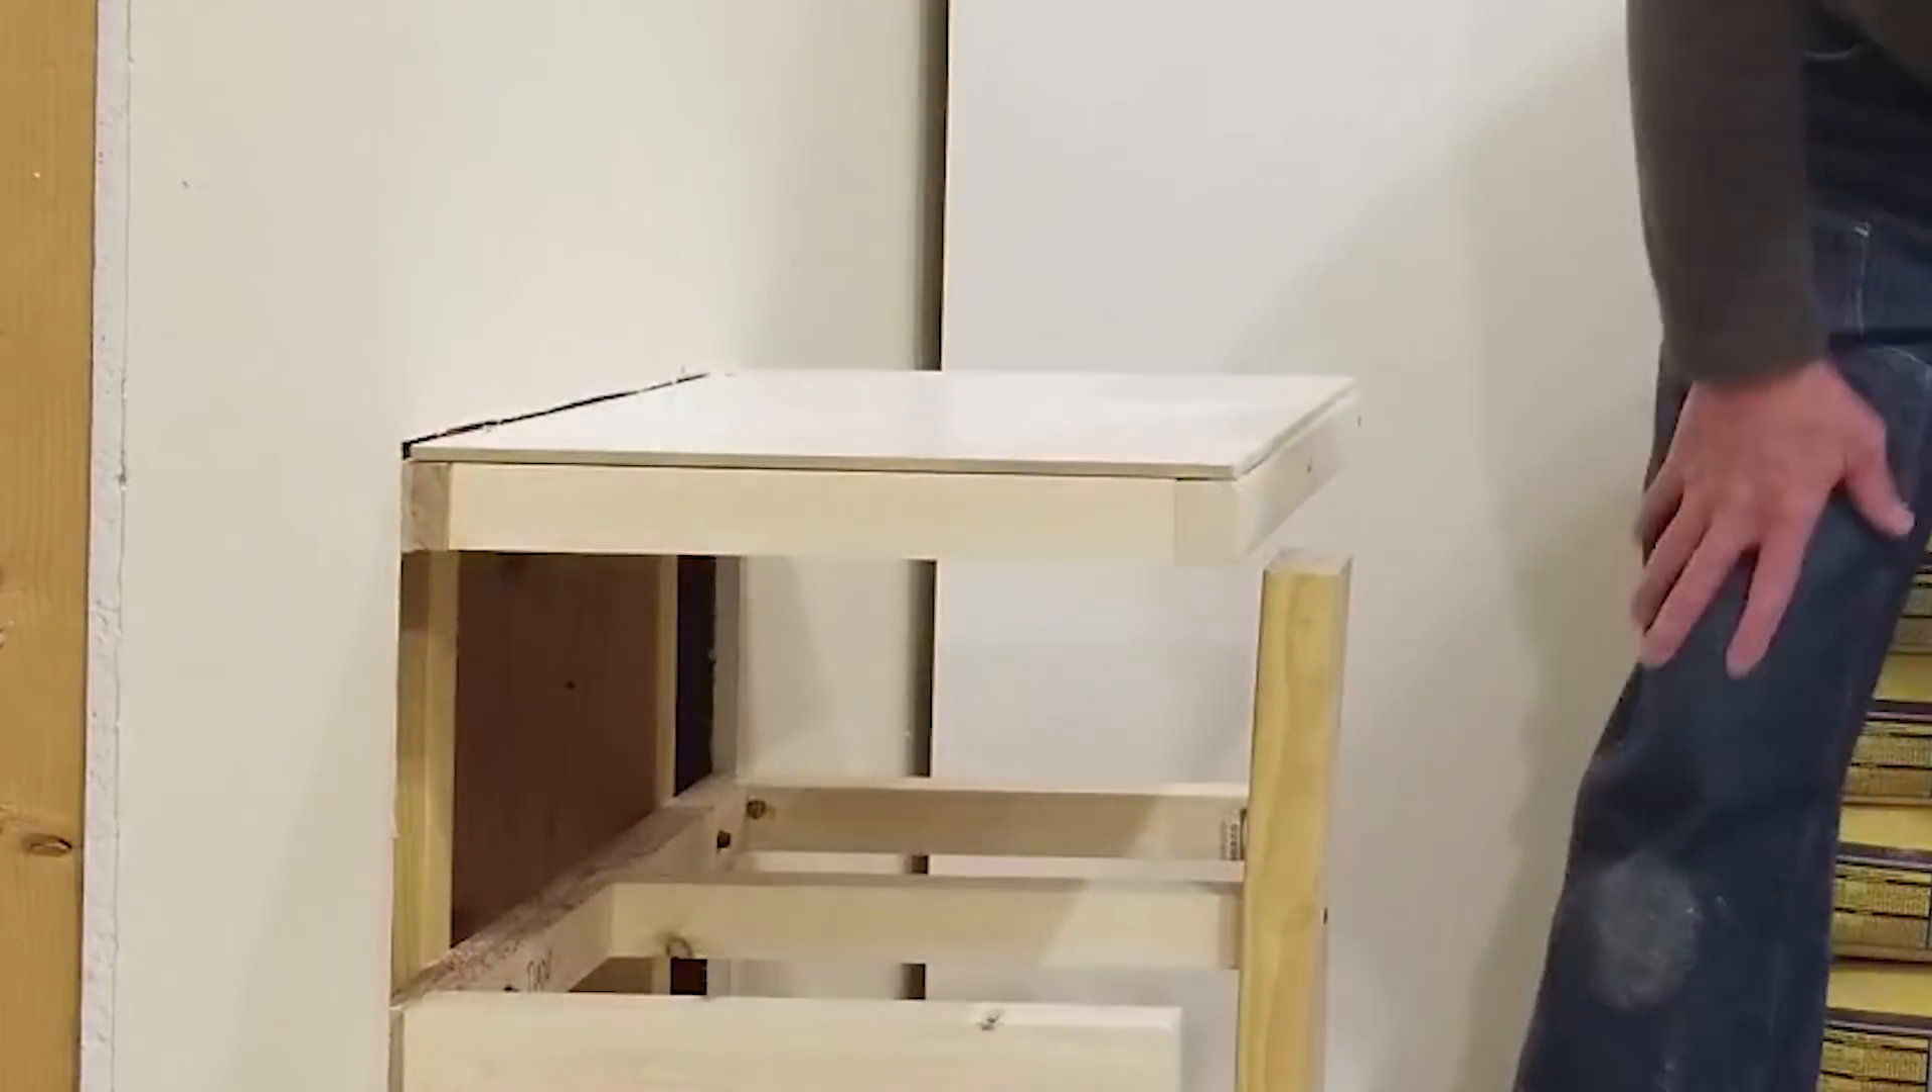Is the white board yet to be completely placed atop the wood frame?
No.